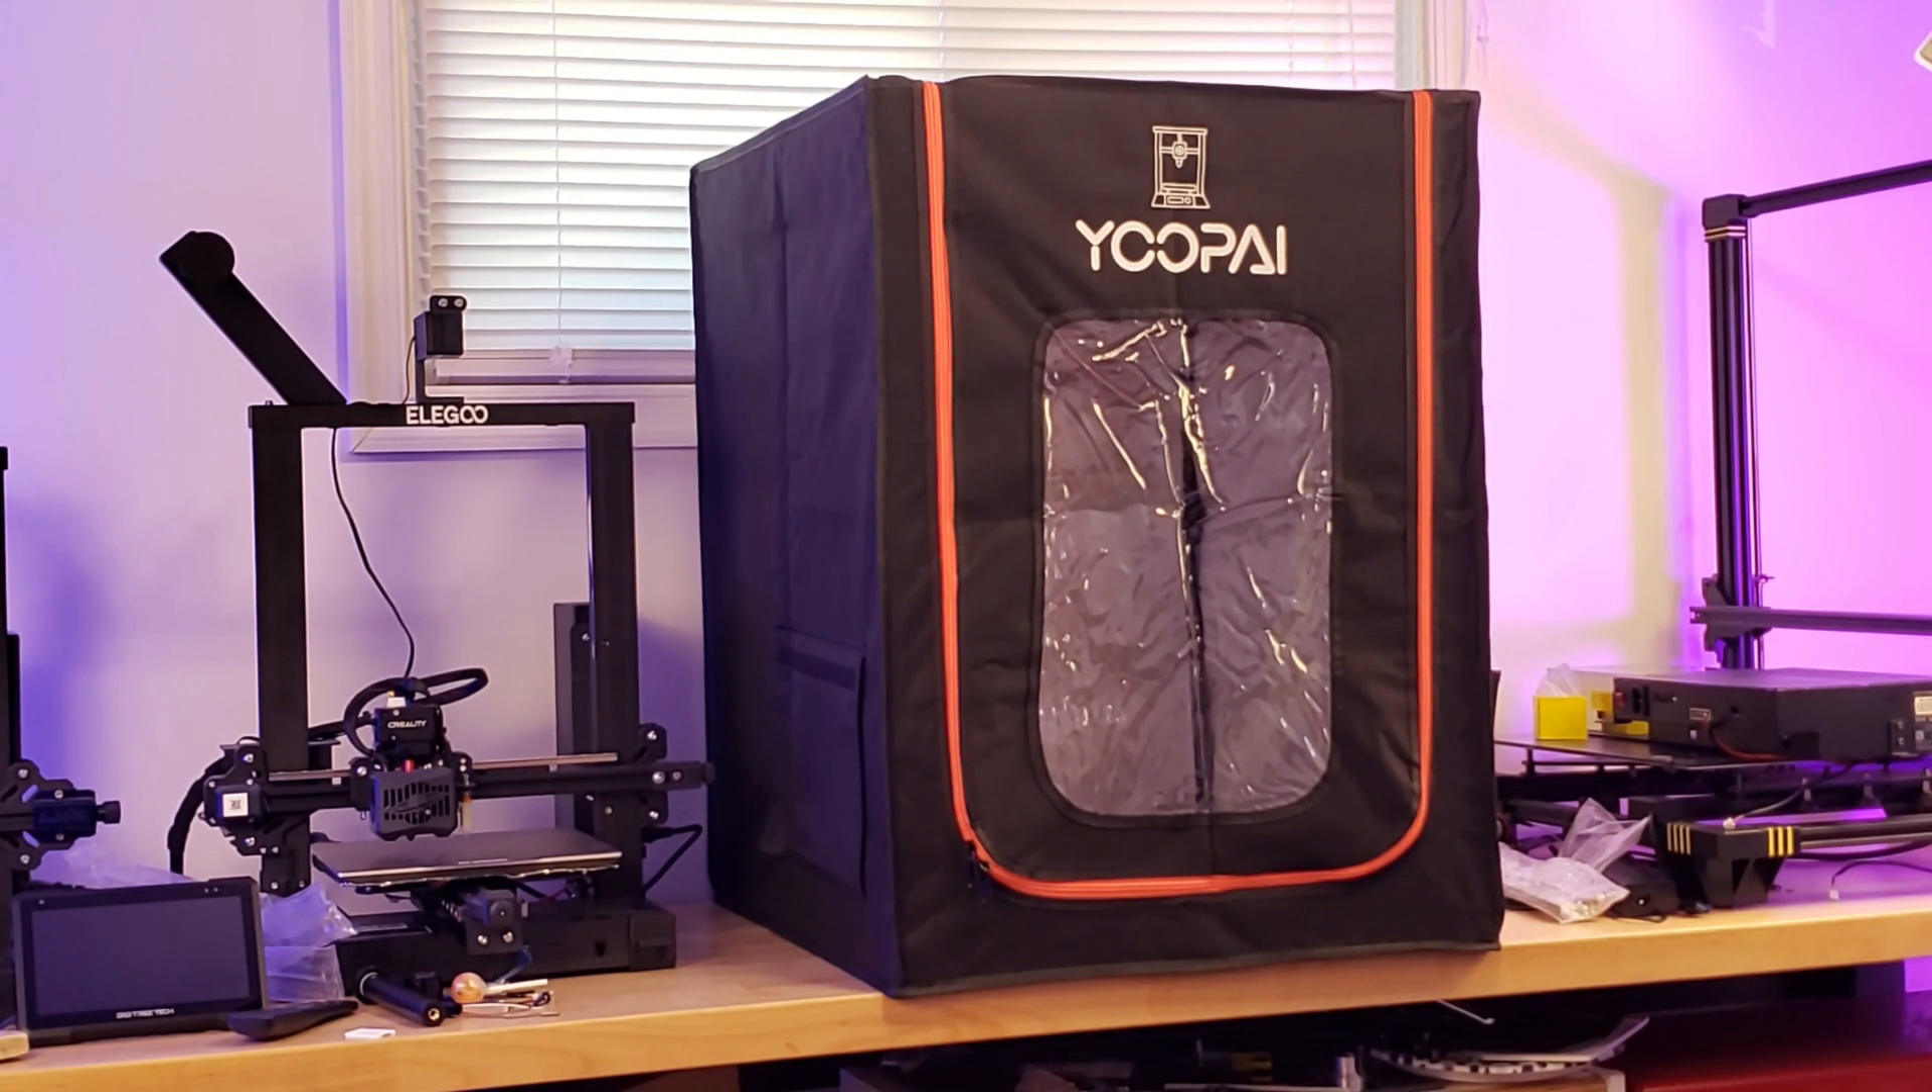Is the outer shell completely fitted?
Yes.